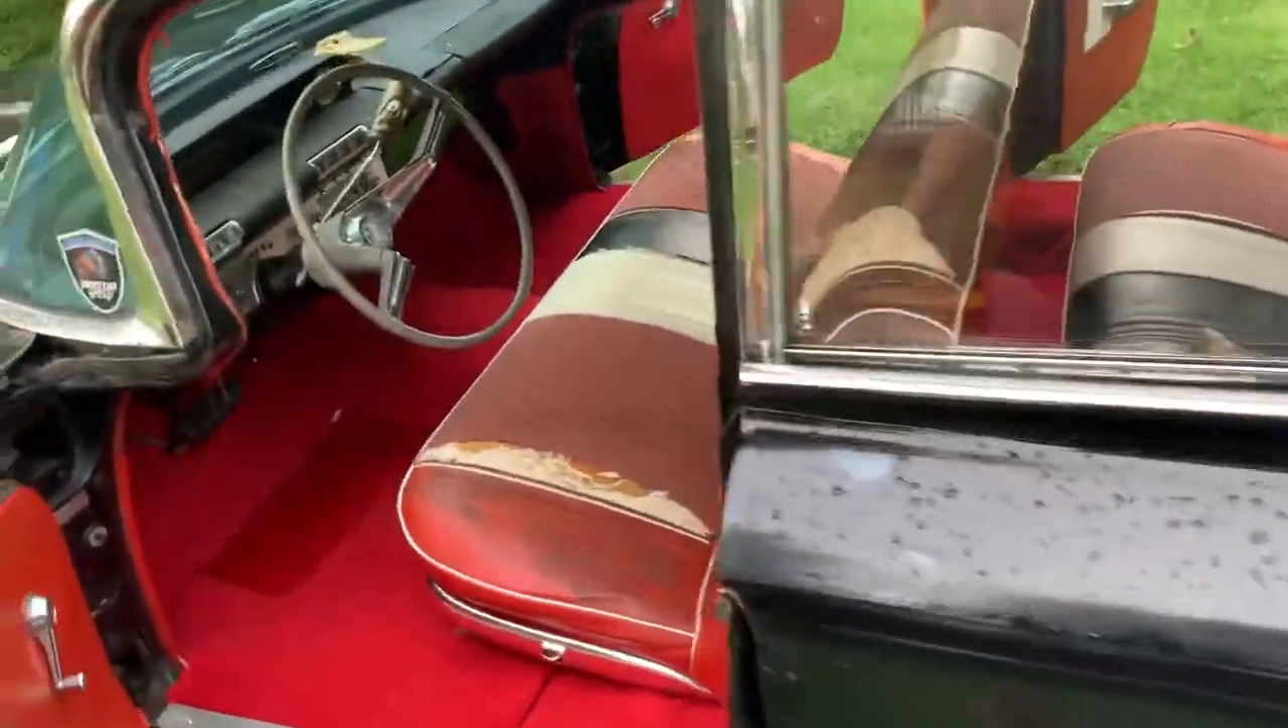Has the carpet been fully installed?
Yes.